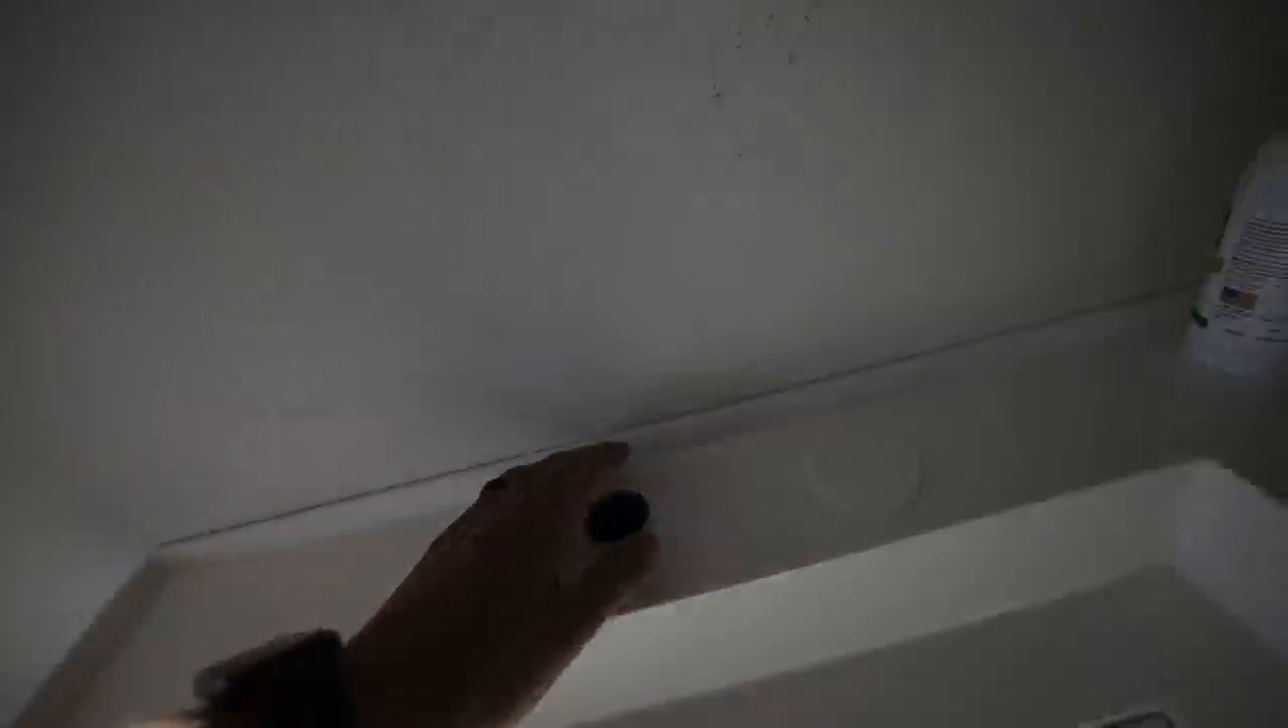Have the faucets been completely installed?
No.